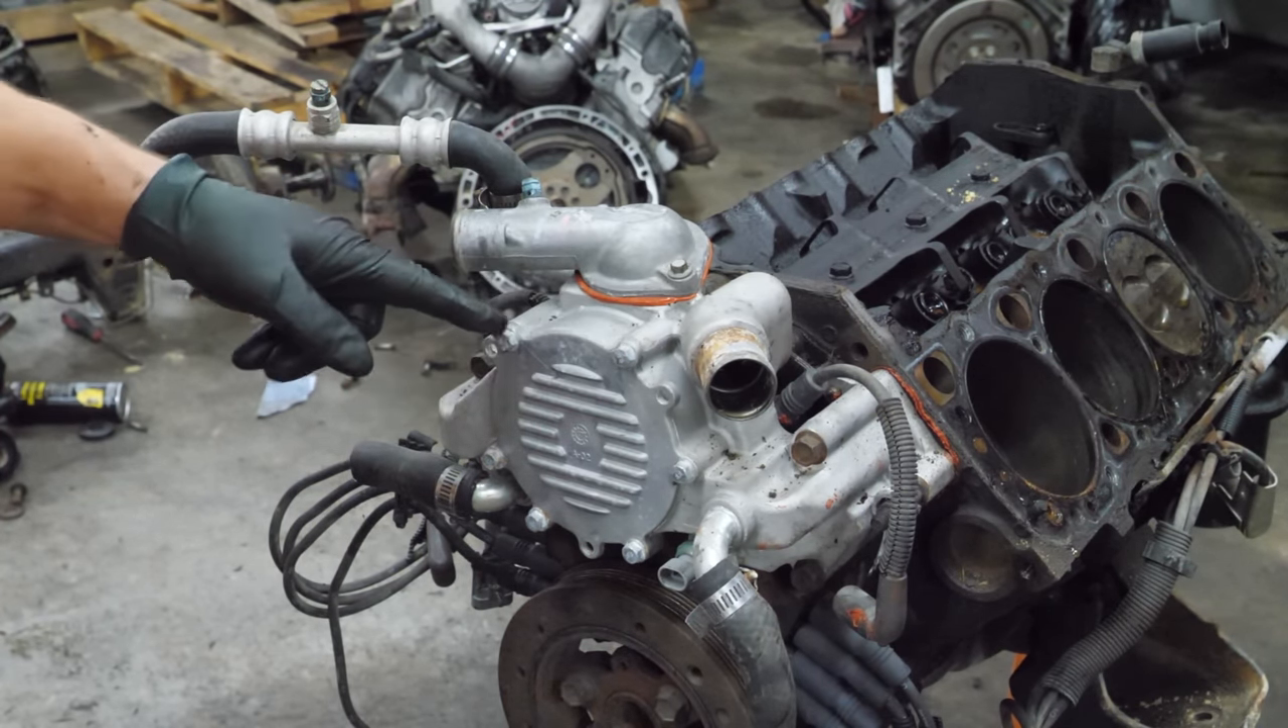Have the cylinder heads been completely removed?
Yes.